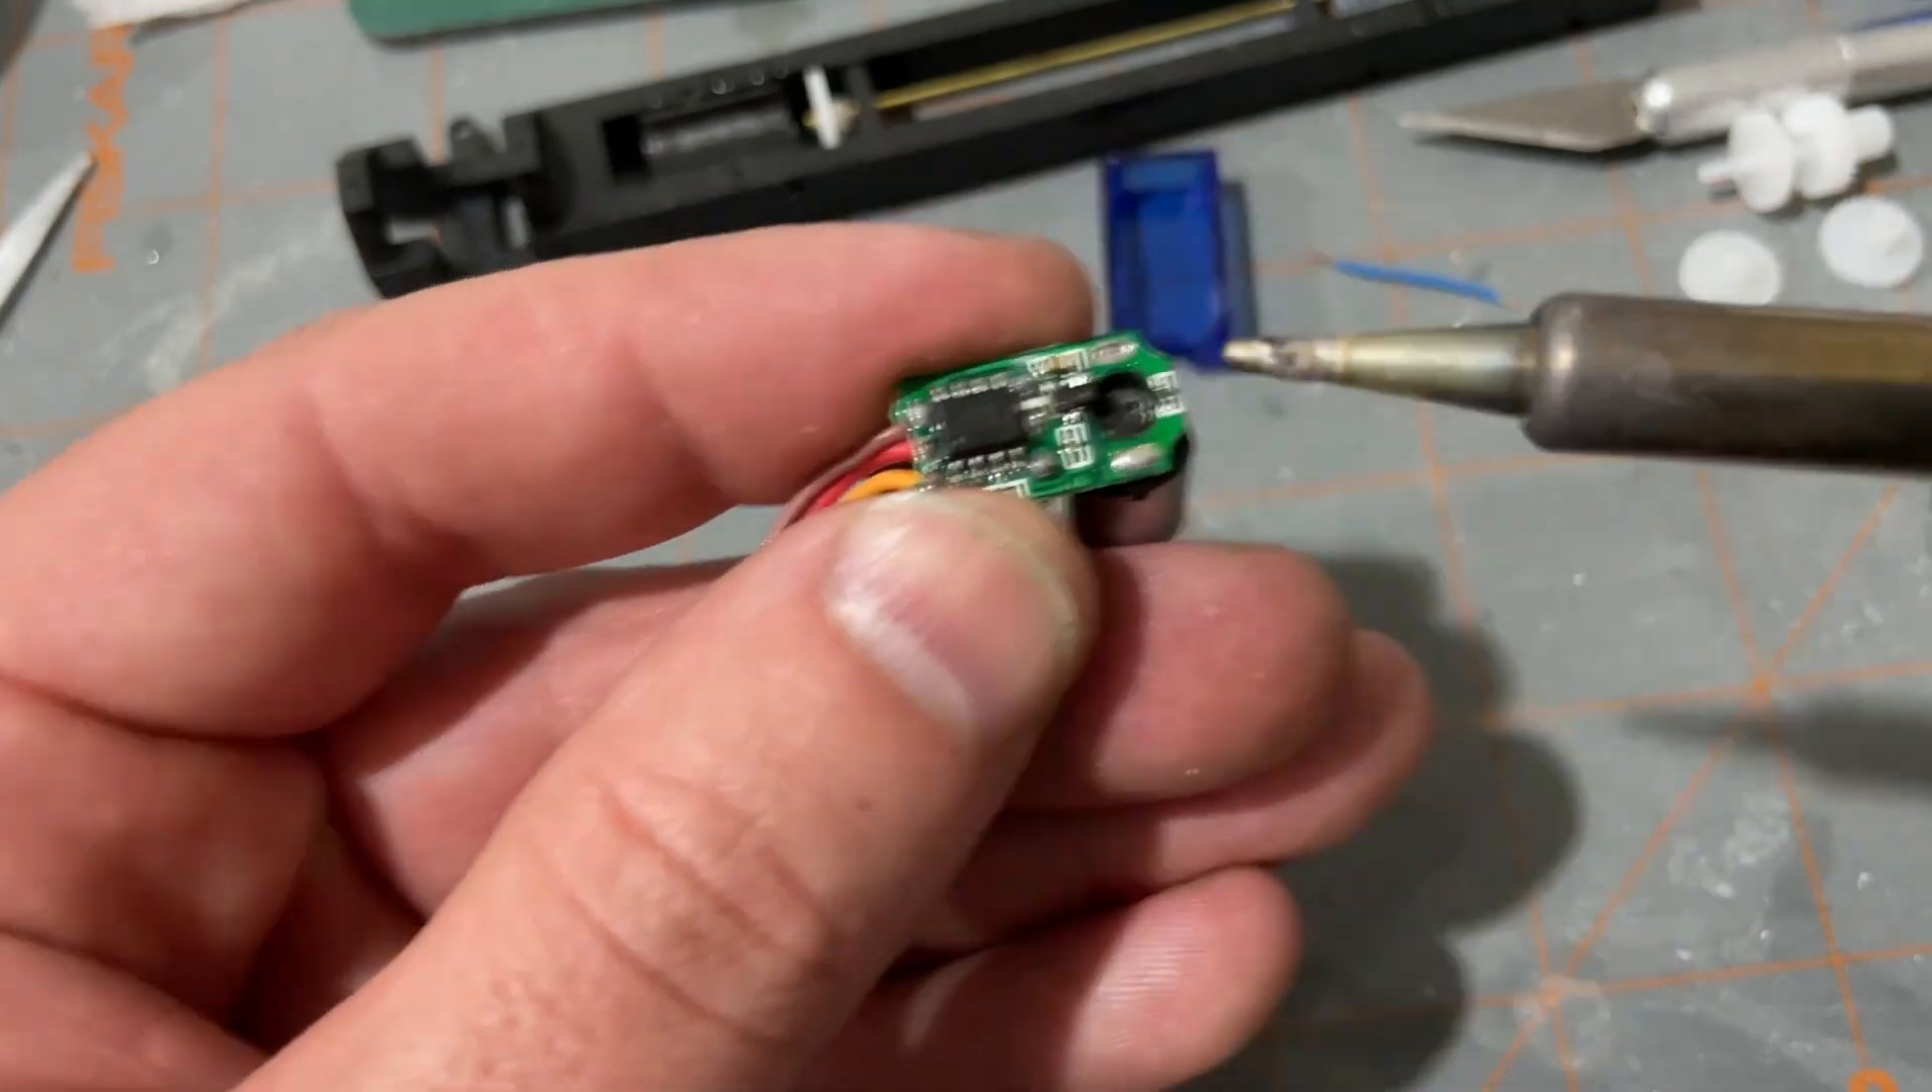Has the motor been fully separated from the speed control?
No.